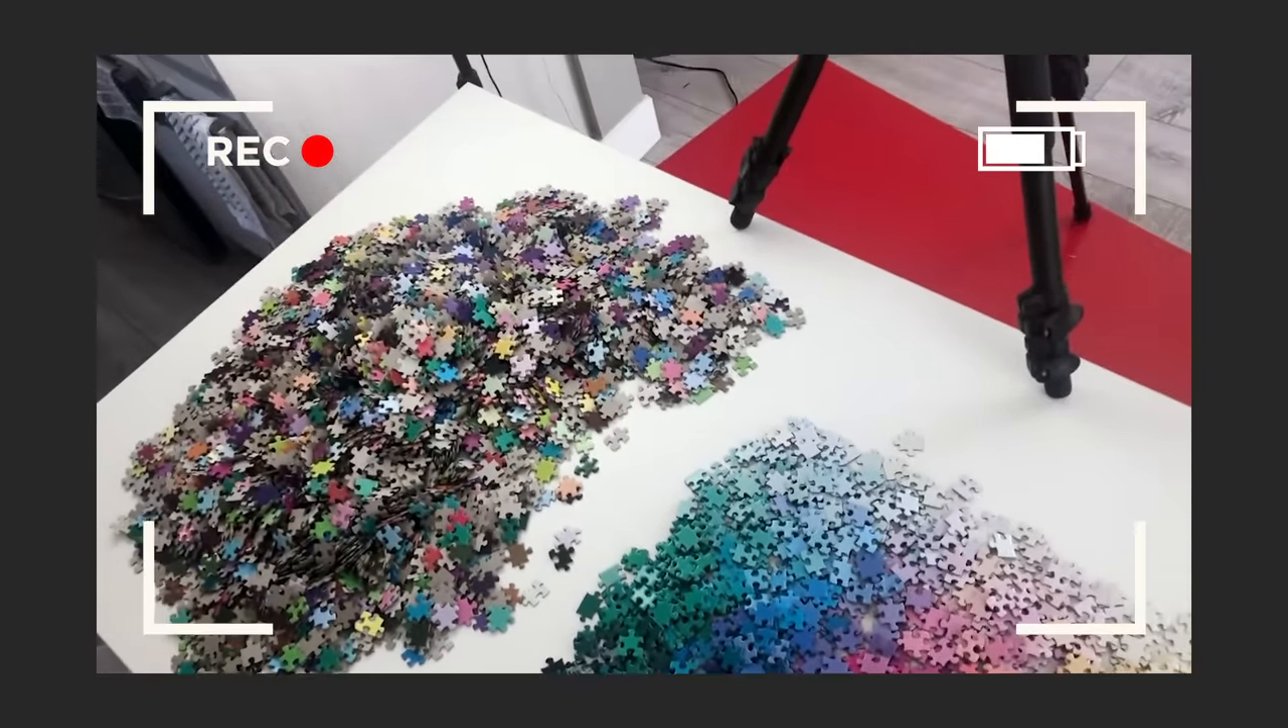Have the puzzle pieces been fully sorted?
No.